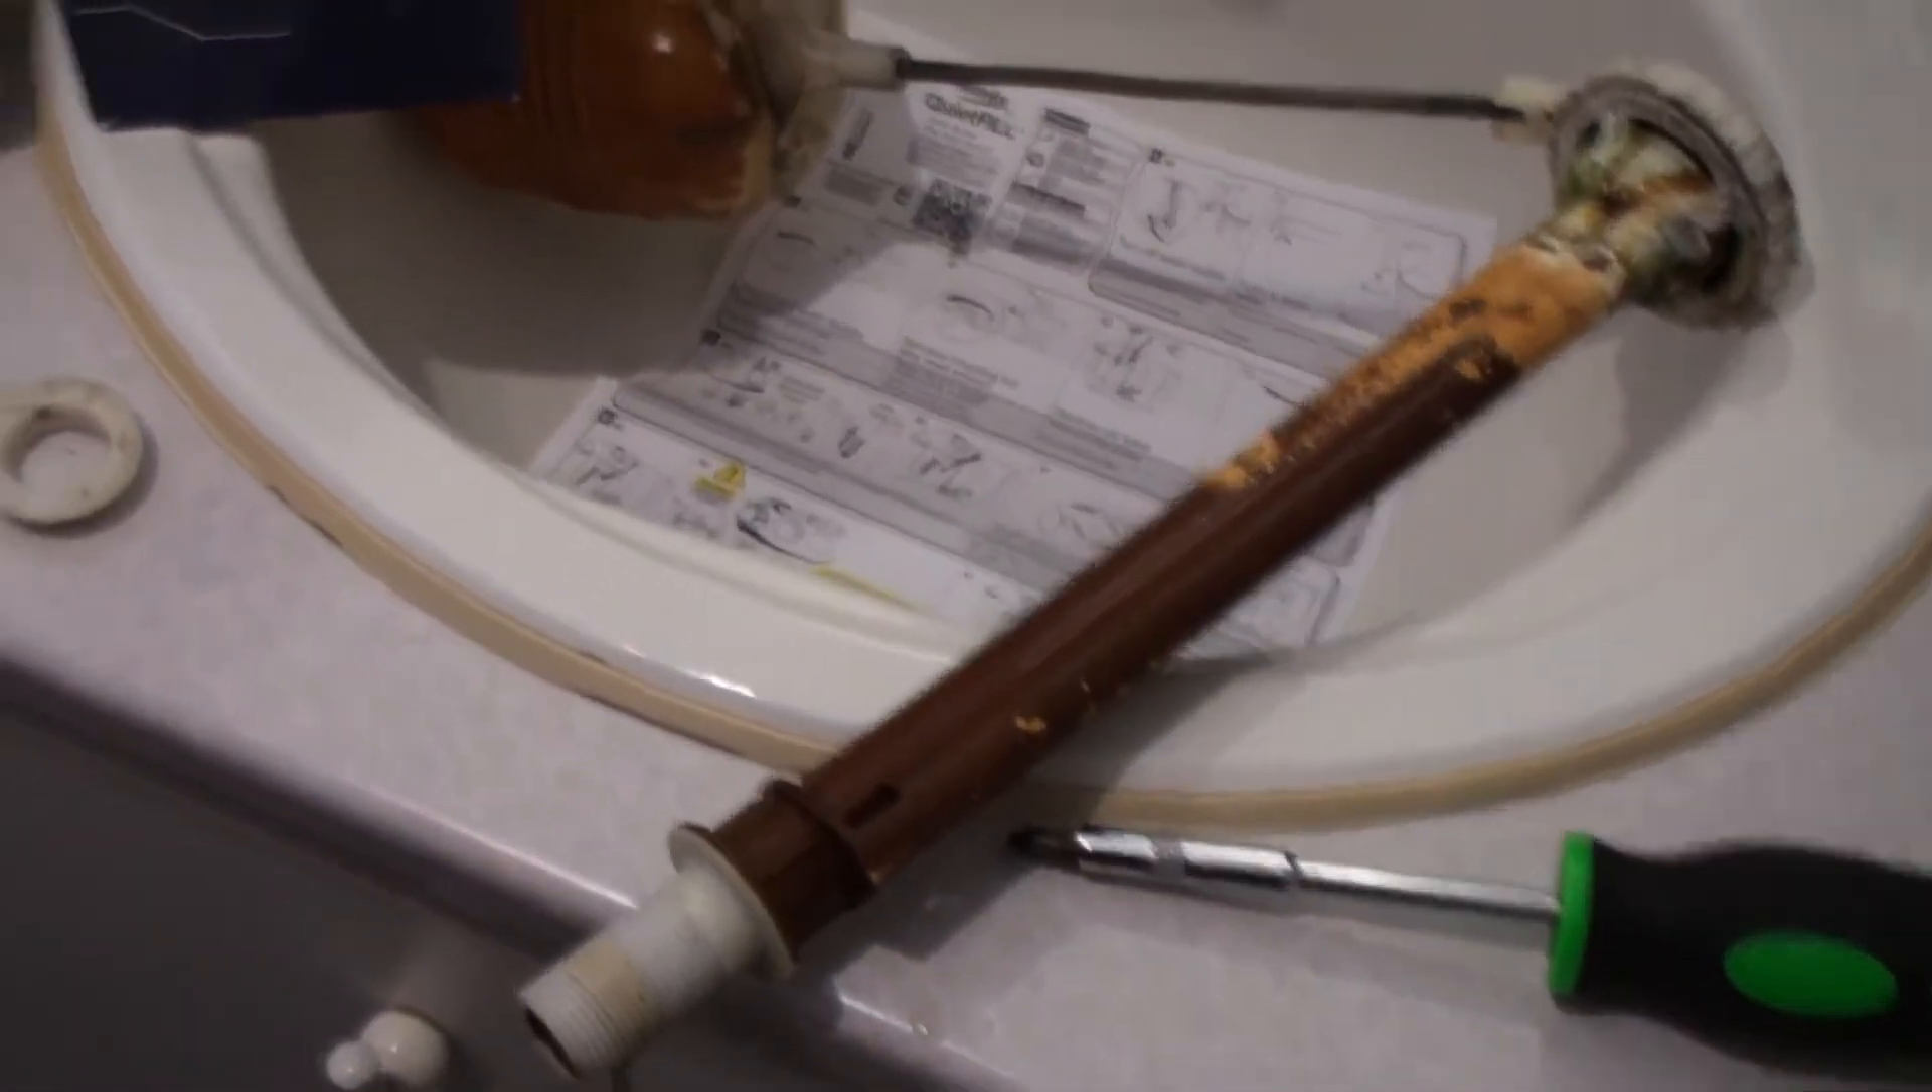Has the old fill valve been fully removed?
Yes.